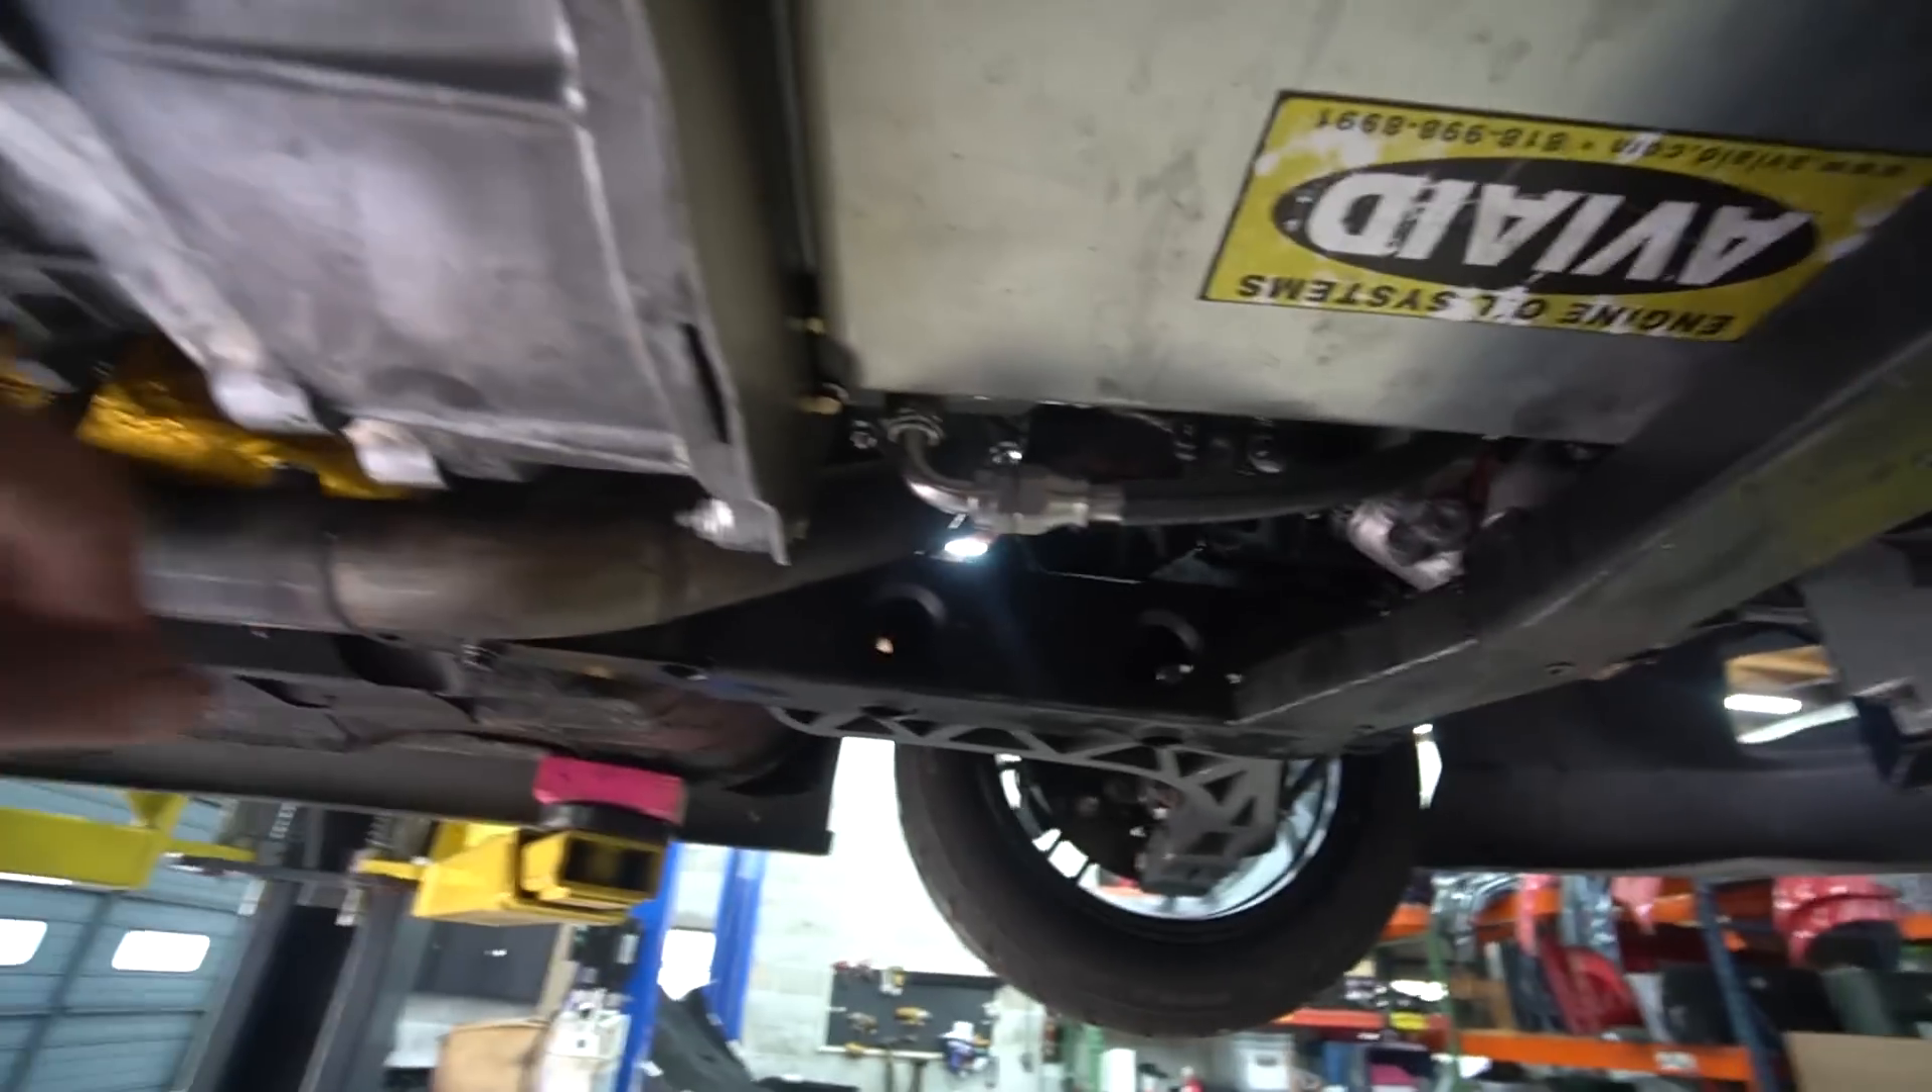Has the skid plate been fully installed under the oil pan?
No.